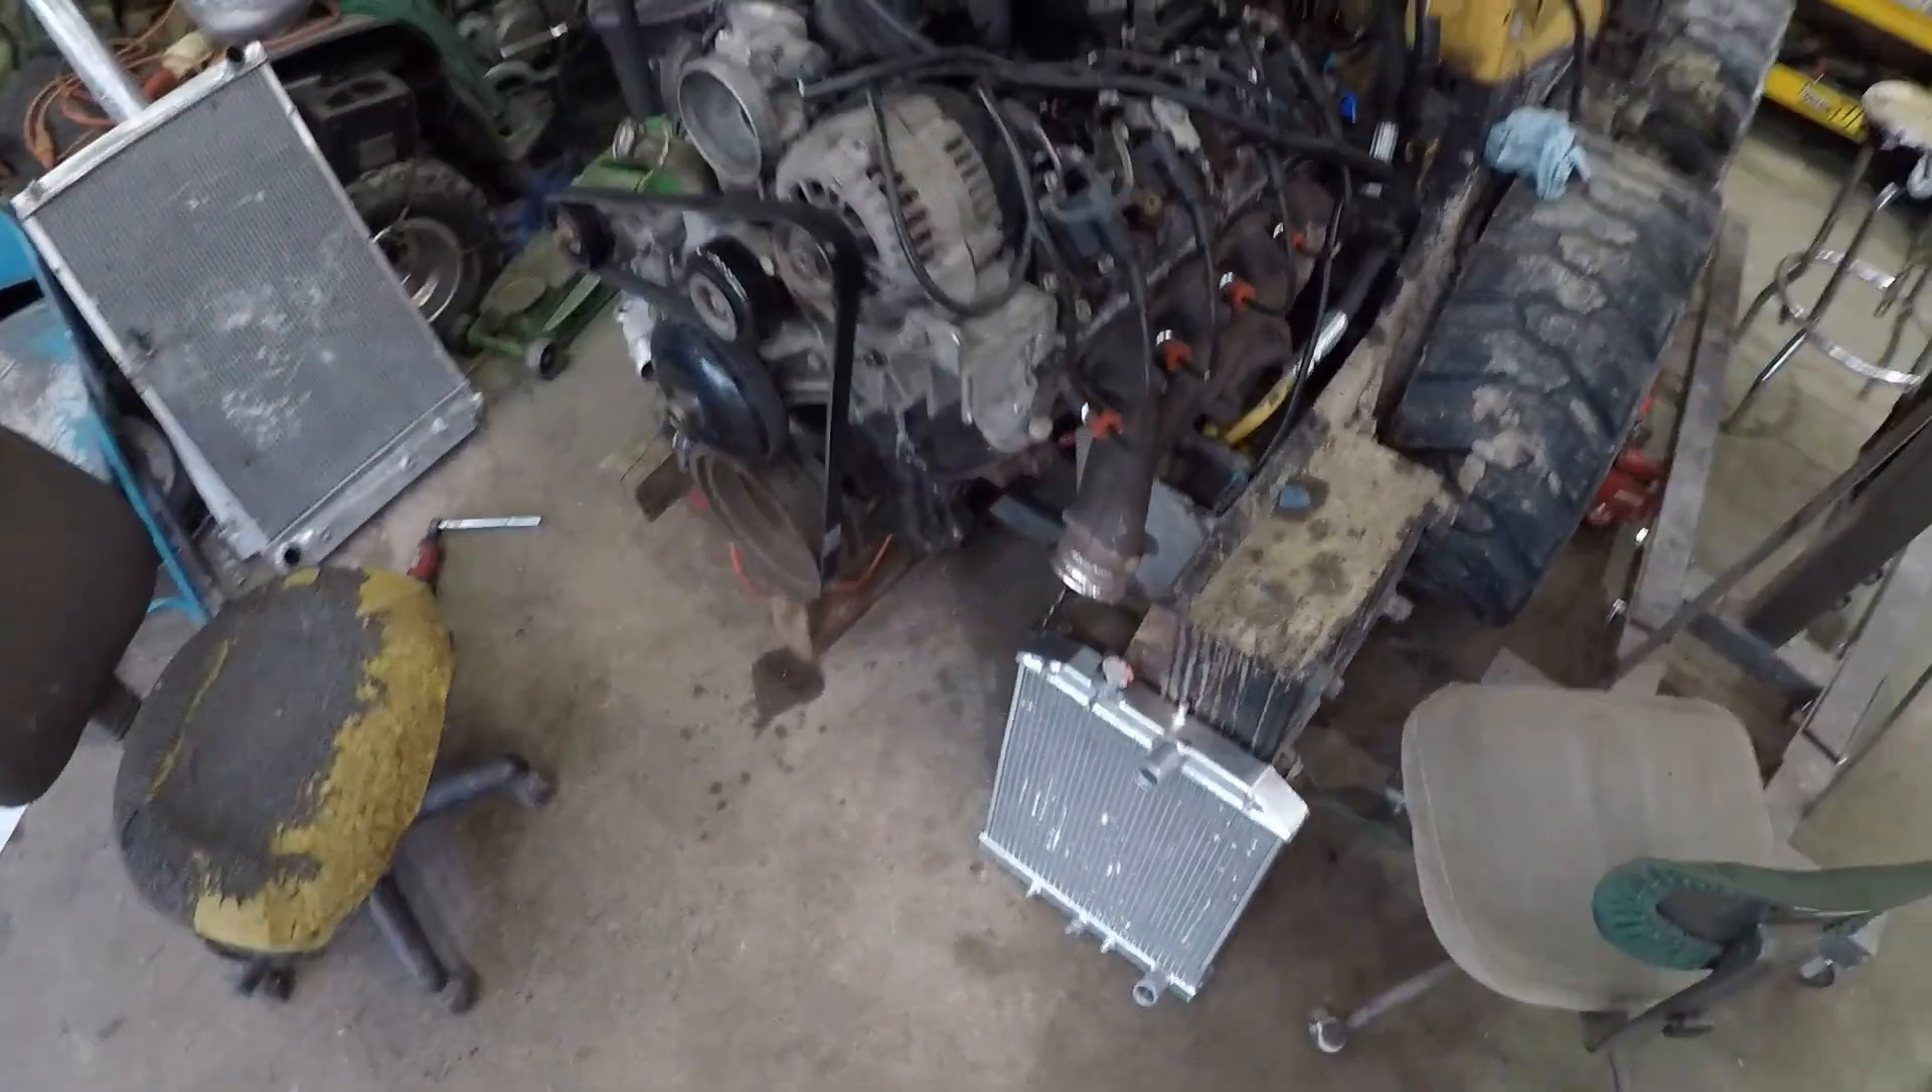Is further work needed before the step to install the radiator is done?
Yes.